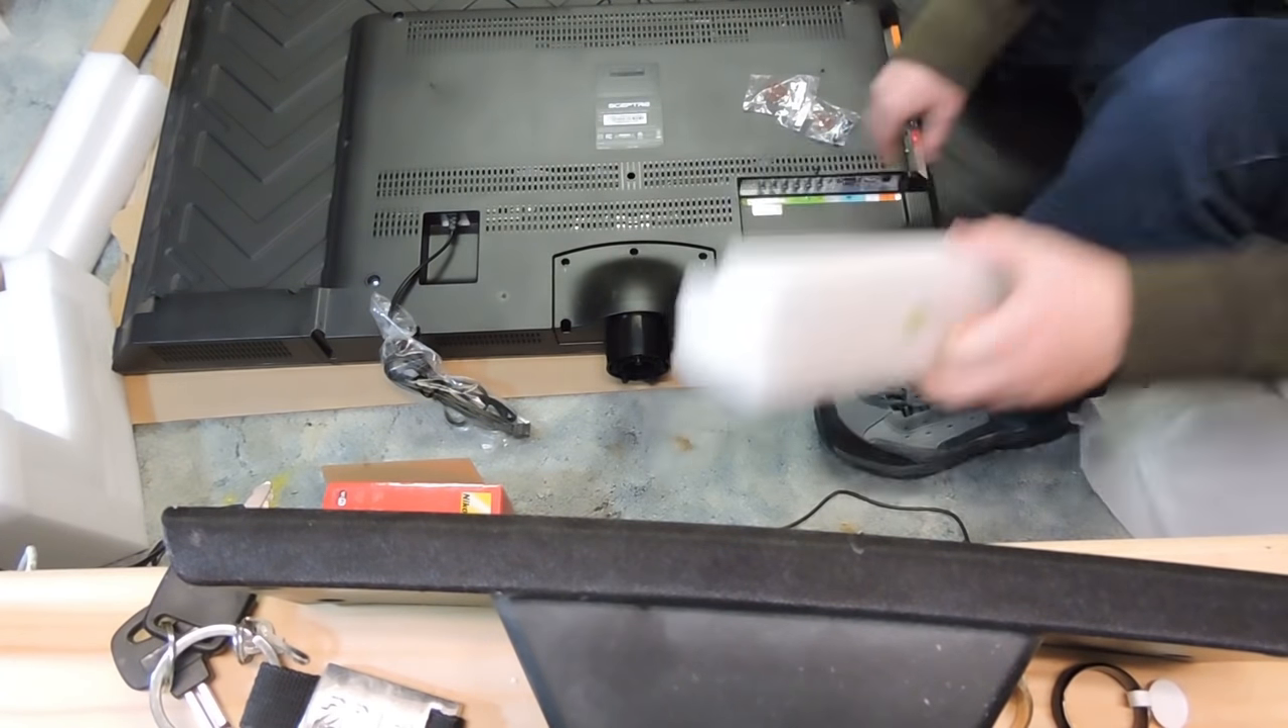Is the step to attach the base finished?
No.